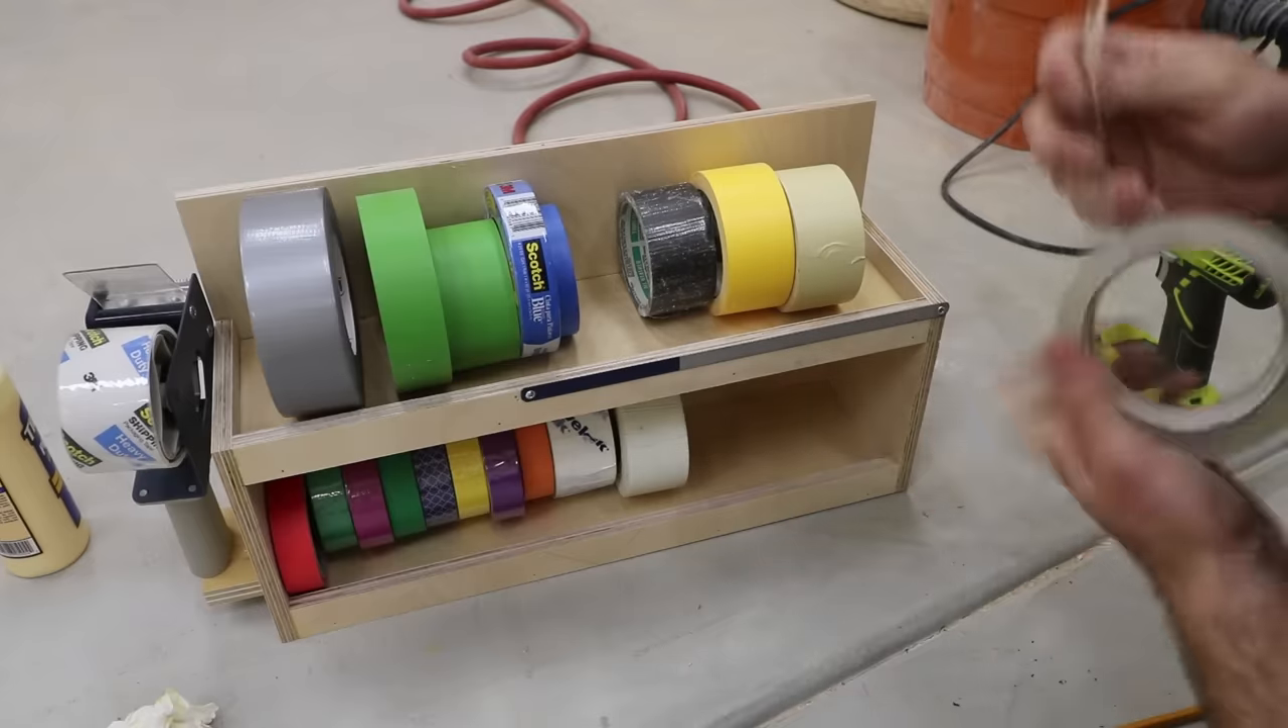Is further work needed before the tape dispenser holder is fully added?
No.